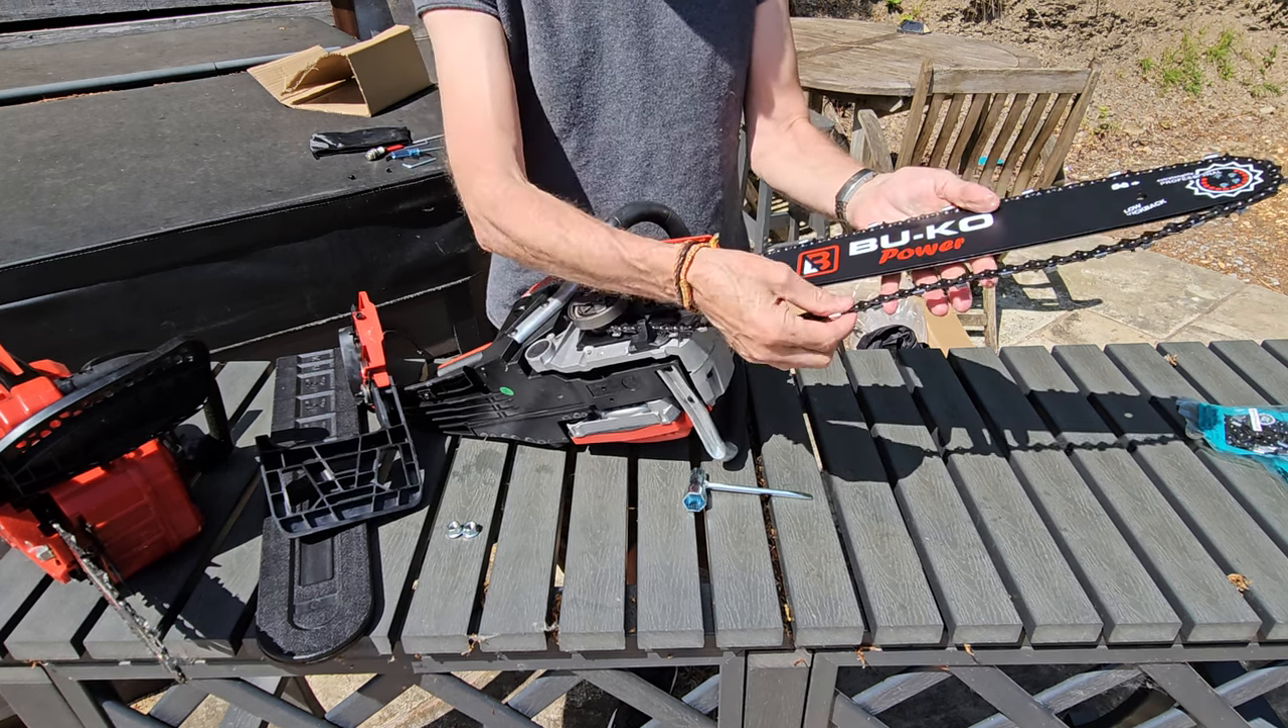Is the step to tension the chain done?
No.